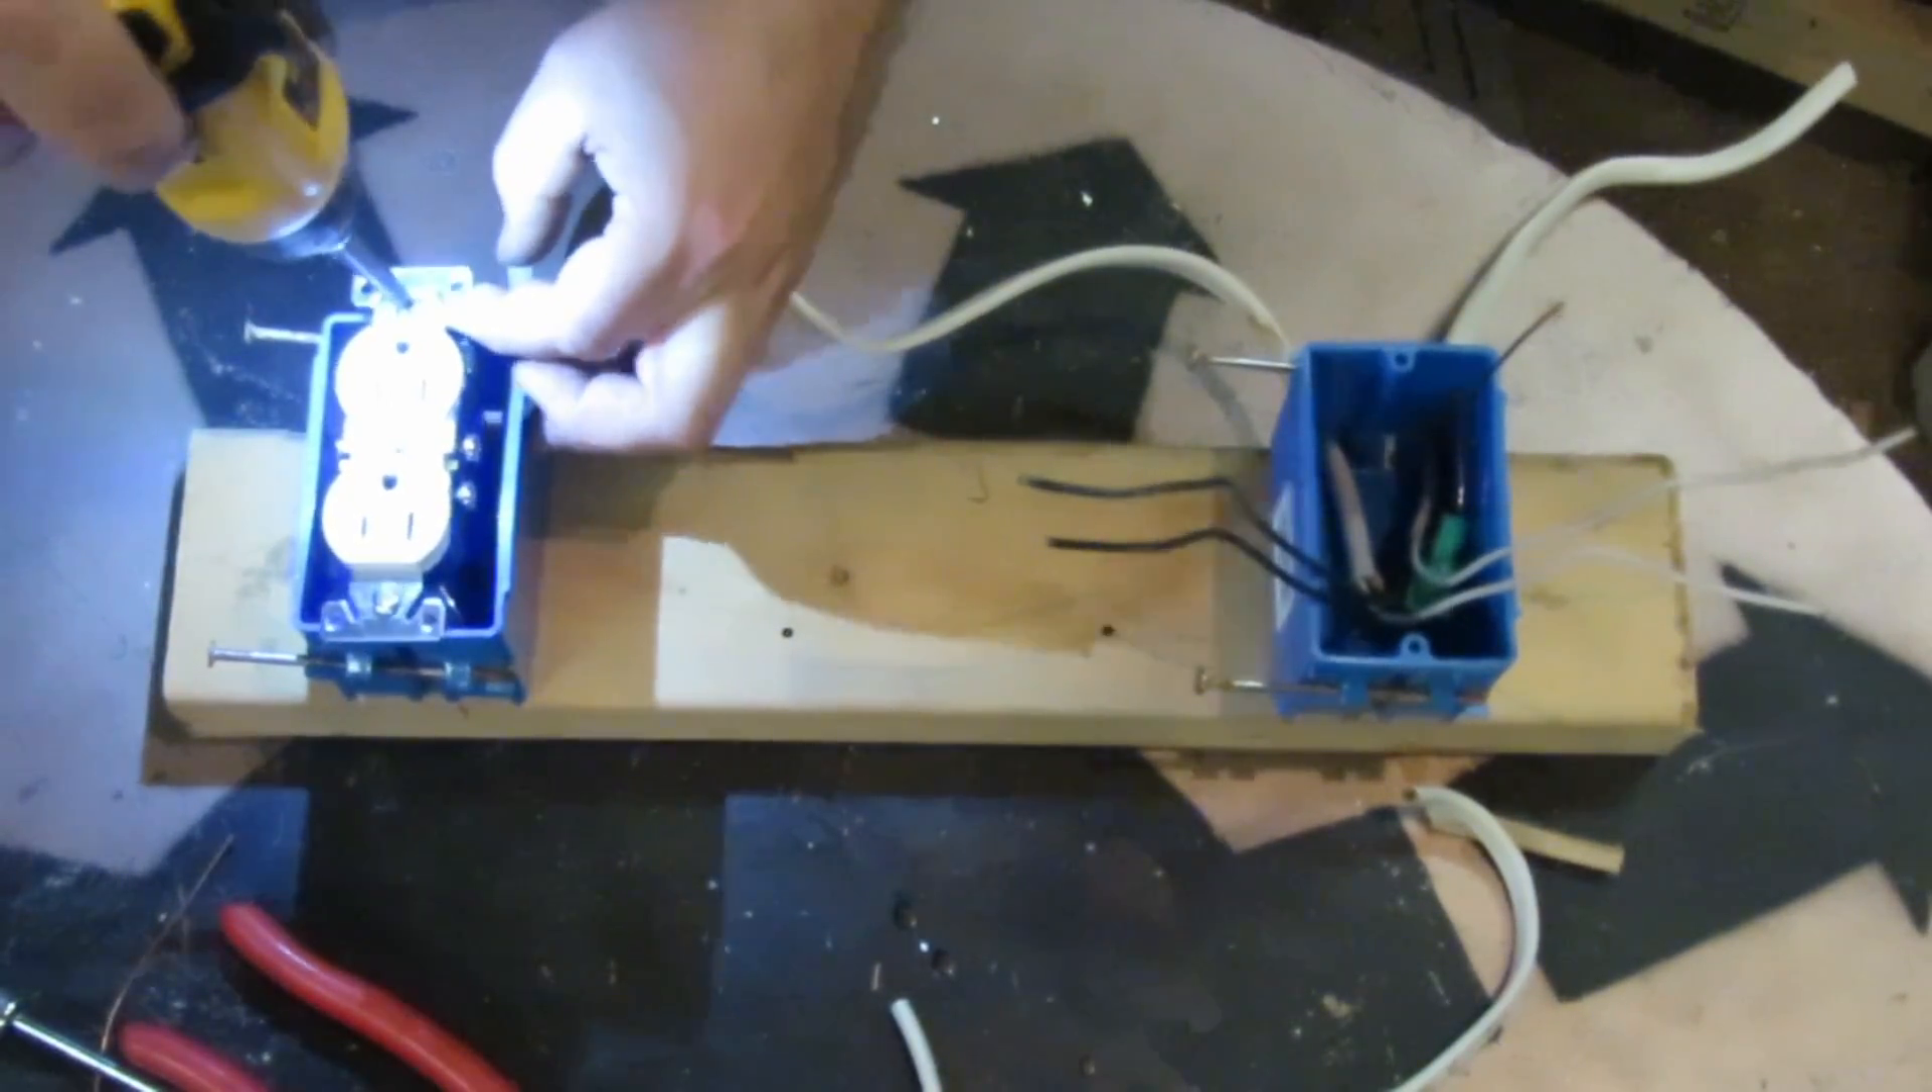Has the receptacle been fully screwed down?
No.